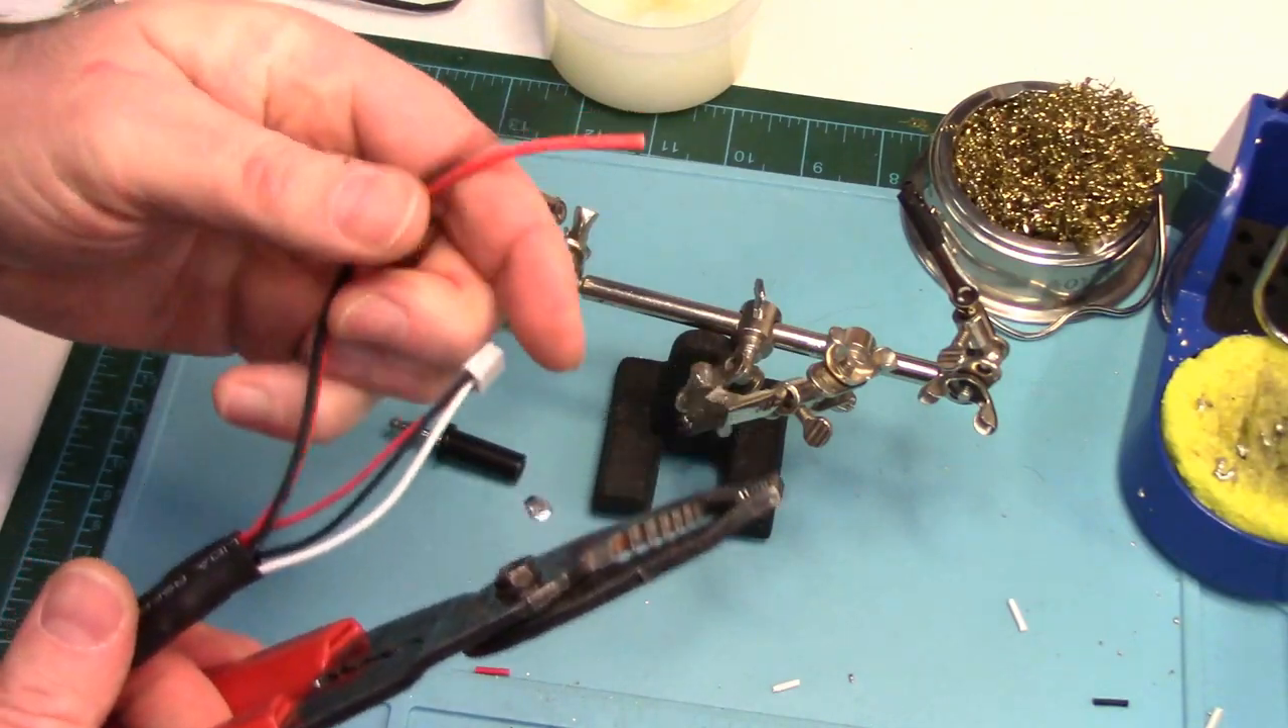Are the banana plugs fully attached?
No.